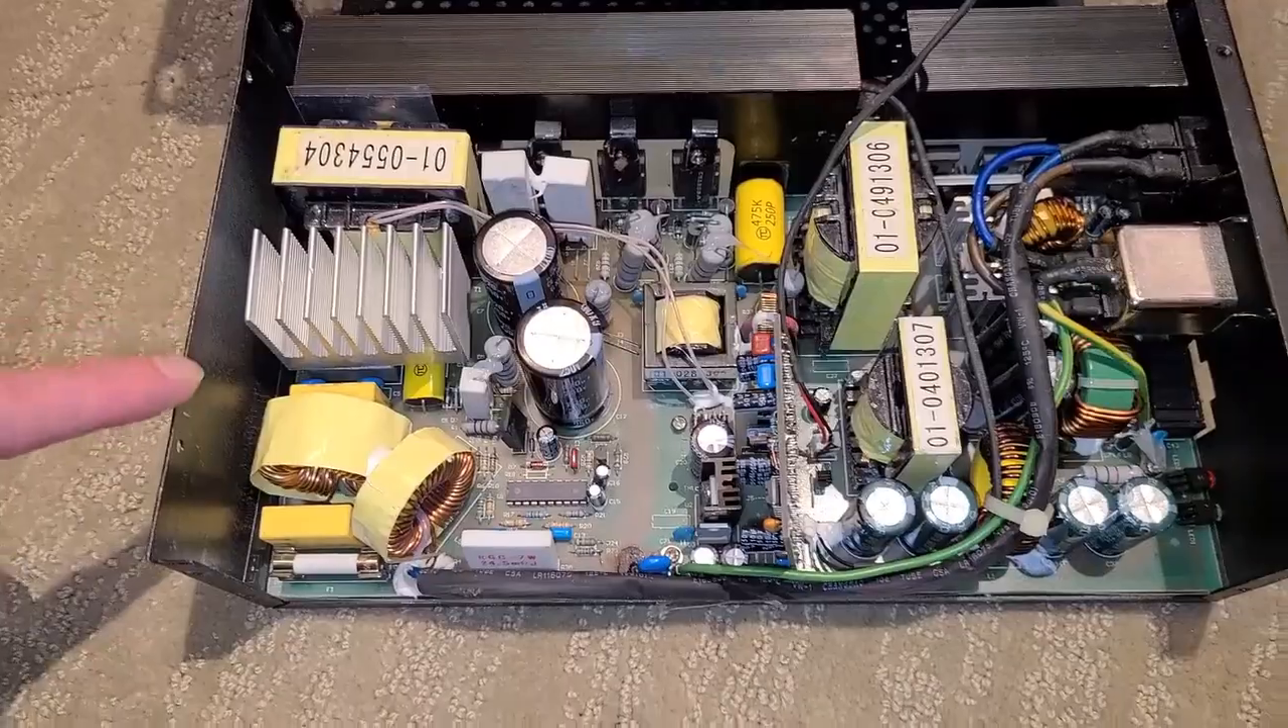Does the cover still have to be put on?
Yes.